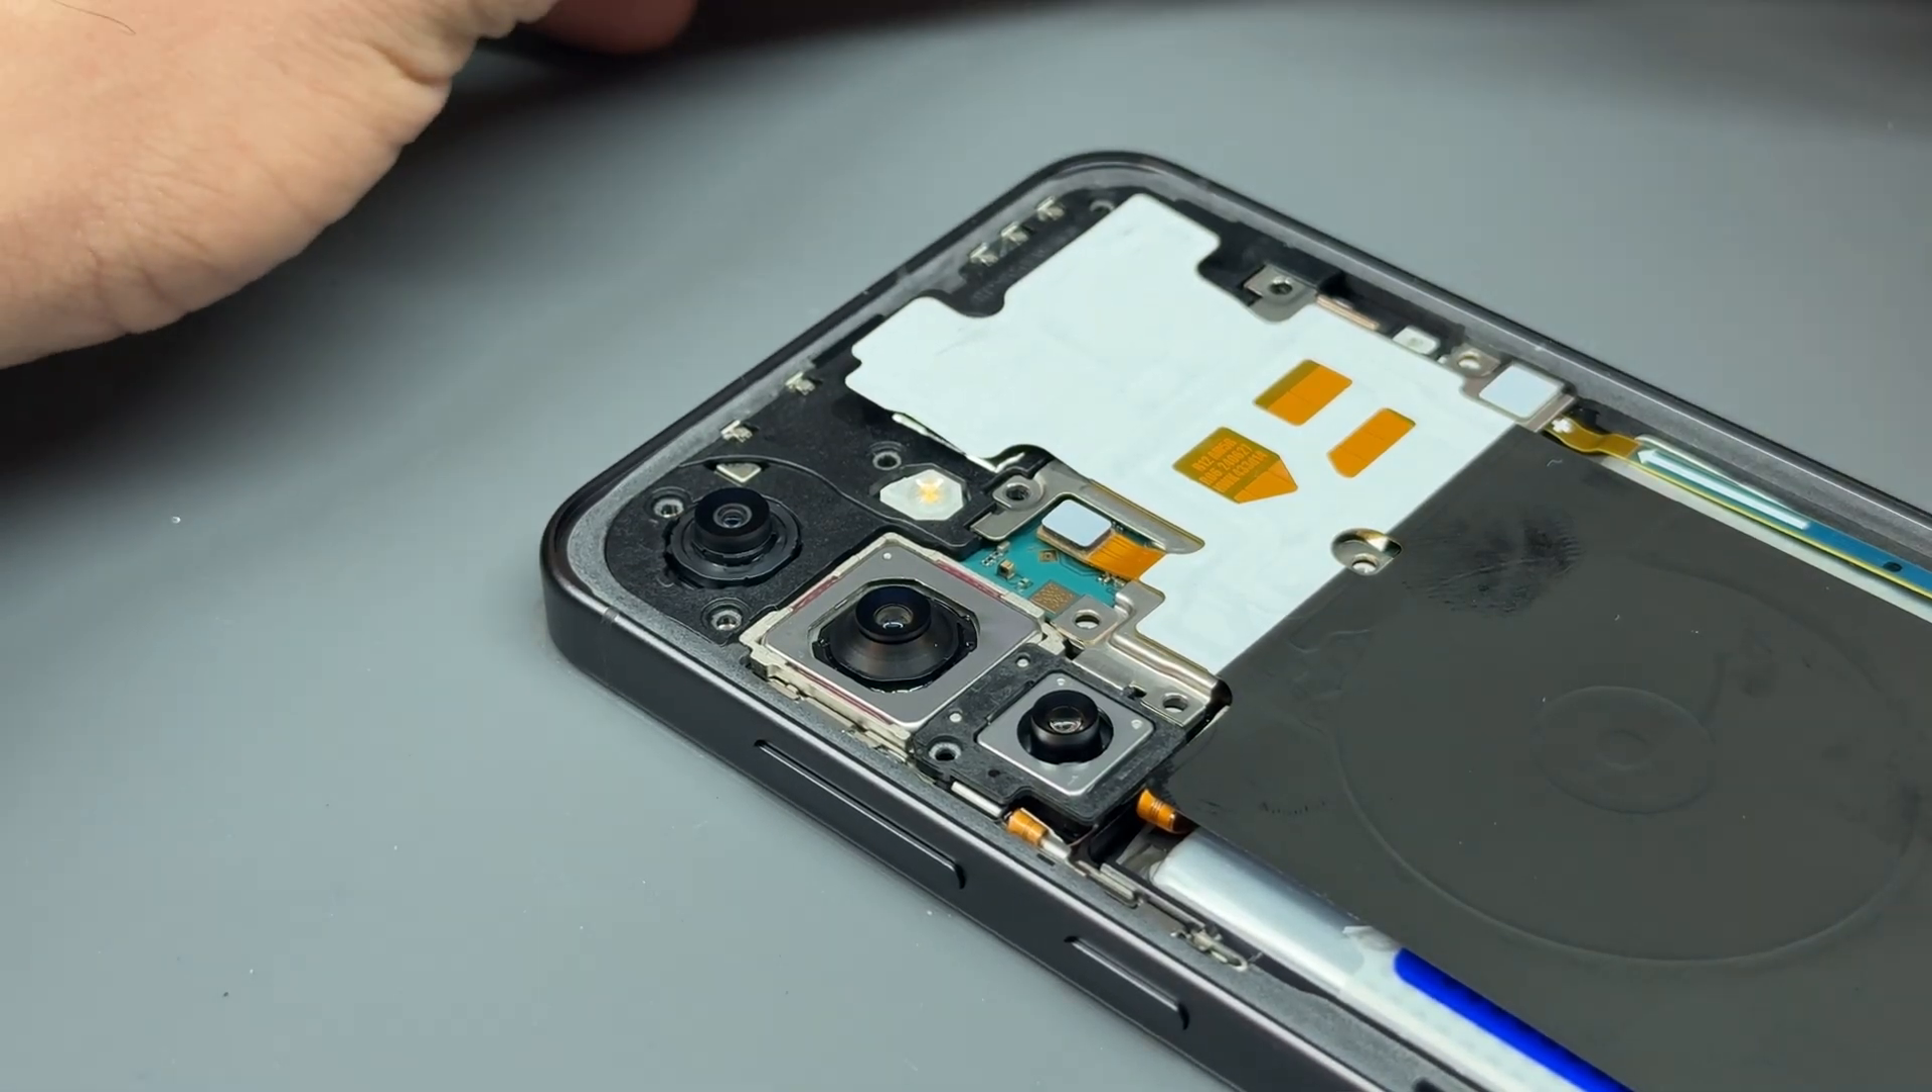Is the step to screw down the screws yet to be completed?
Yes.